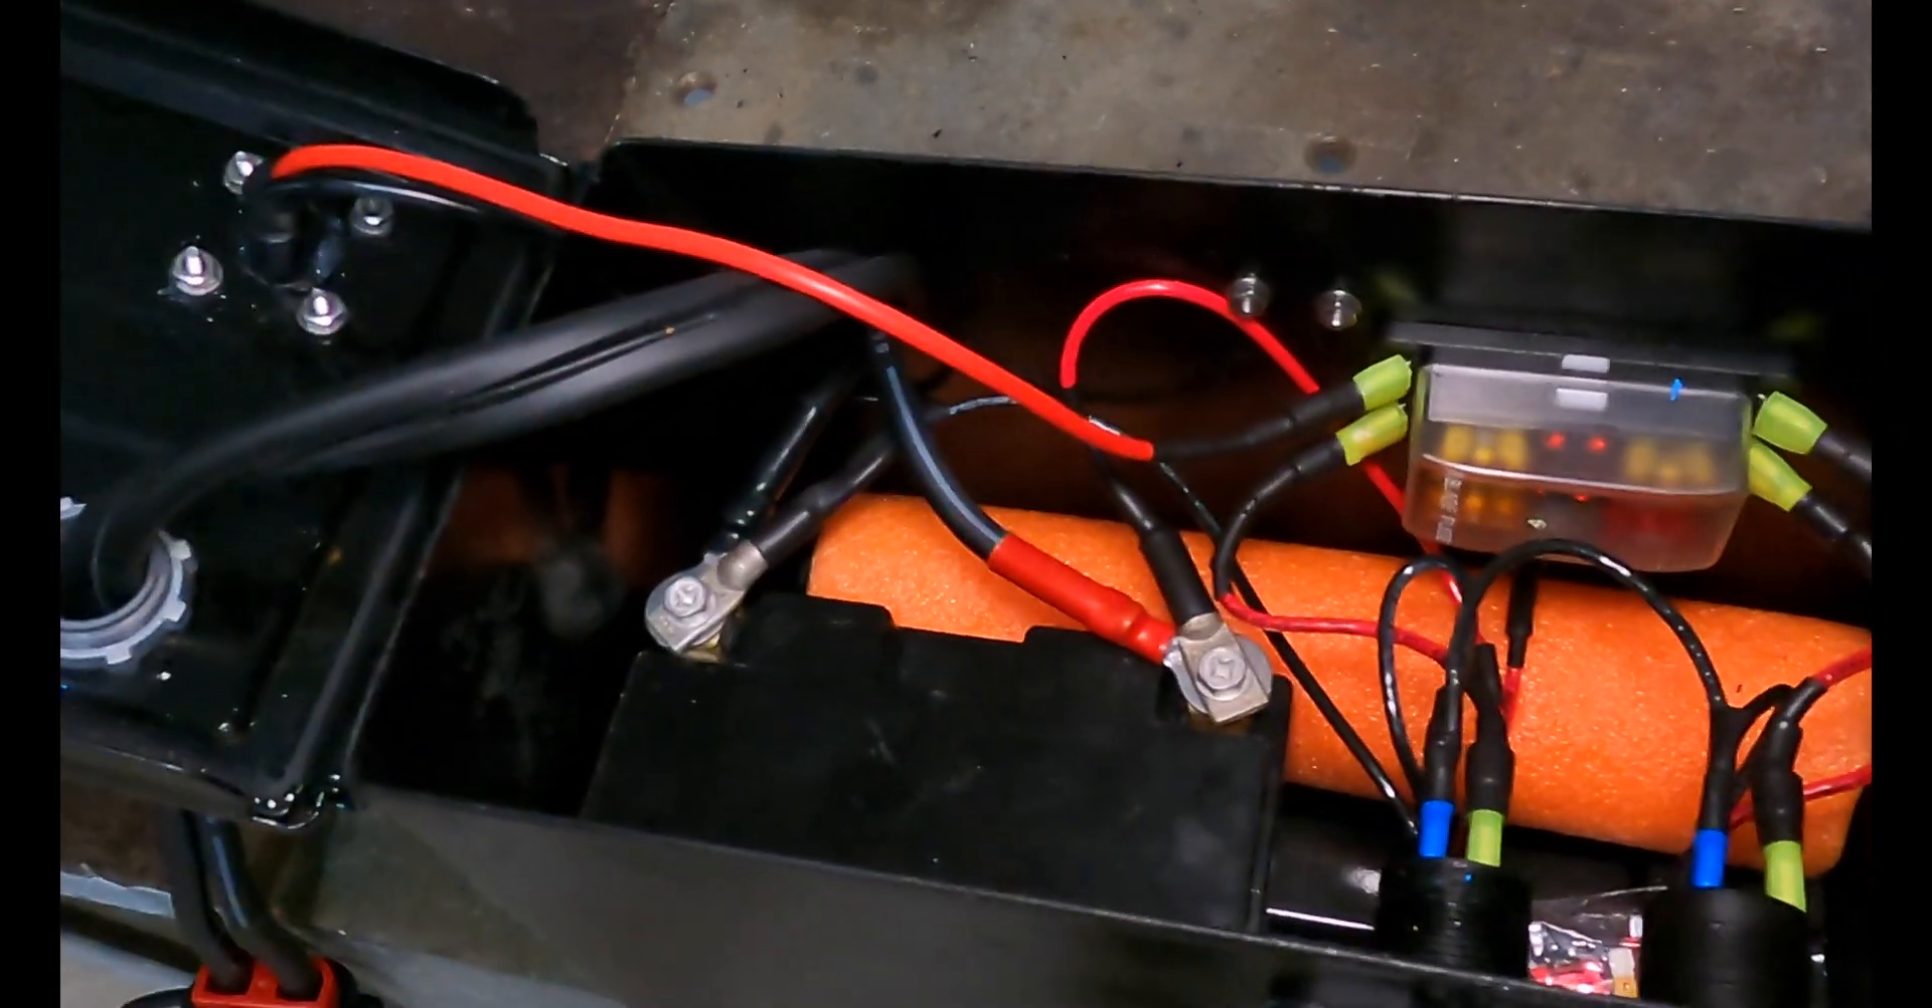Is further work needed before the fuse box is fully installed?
No.